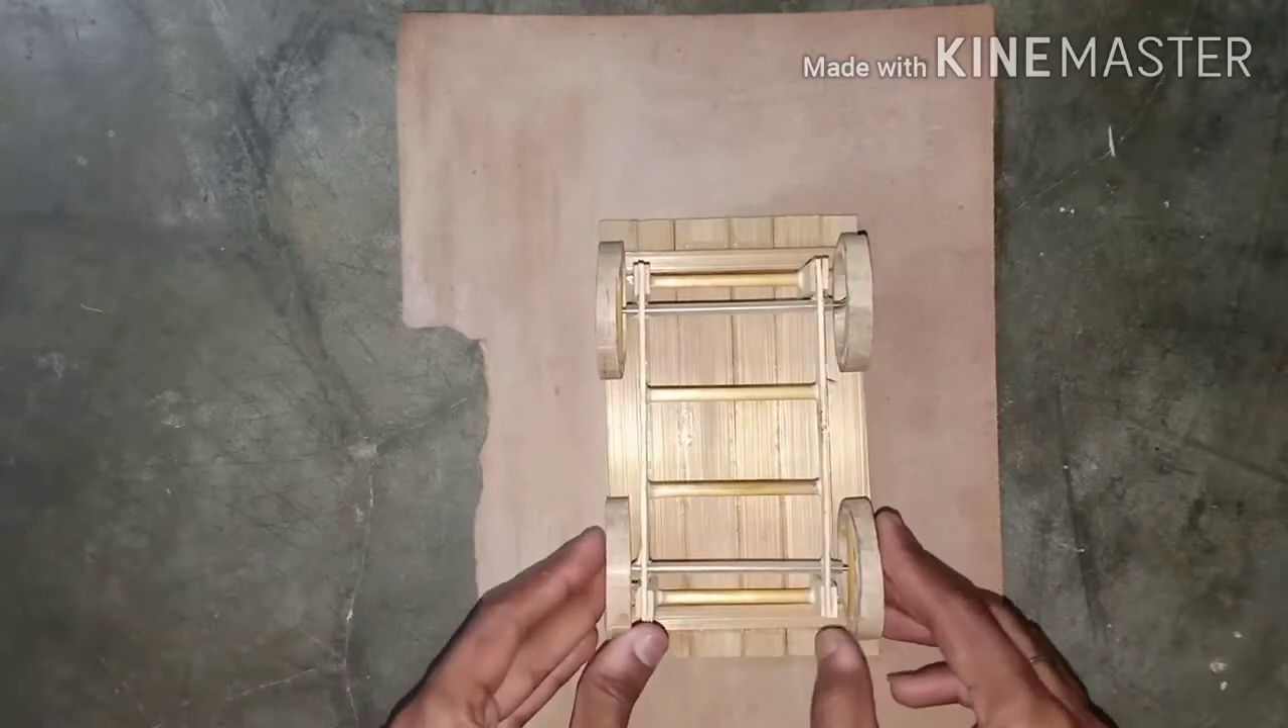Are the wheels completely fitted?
Yes.